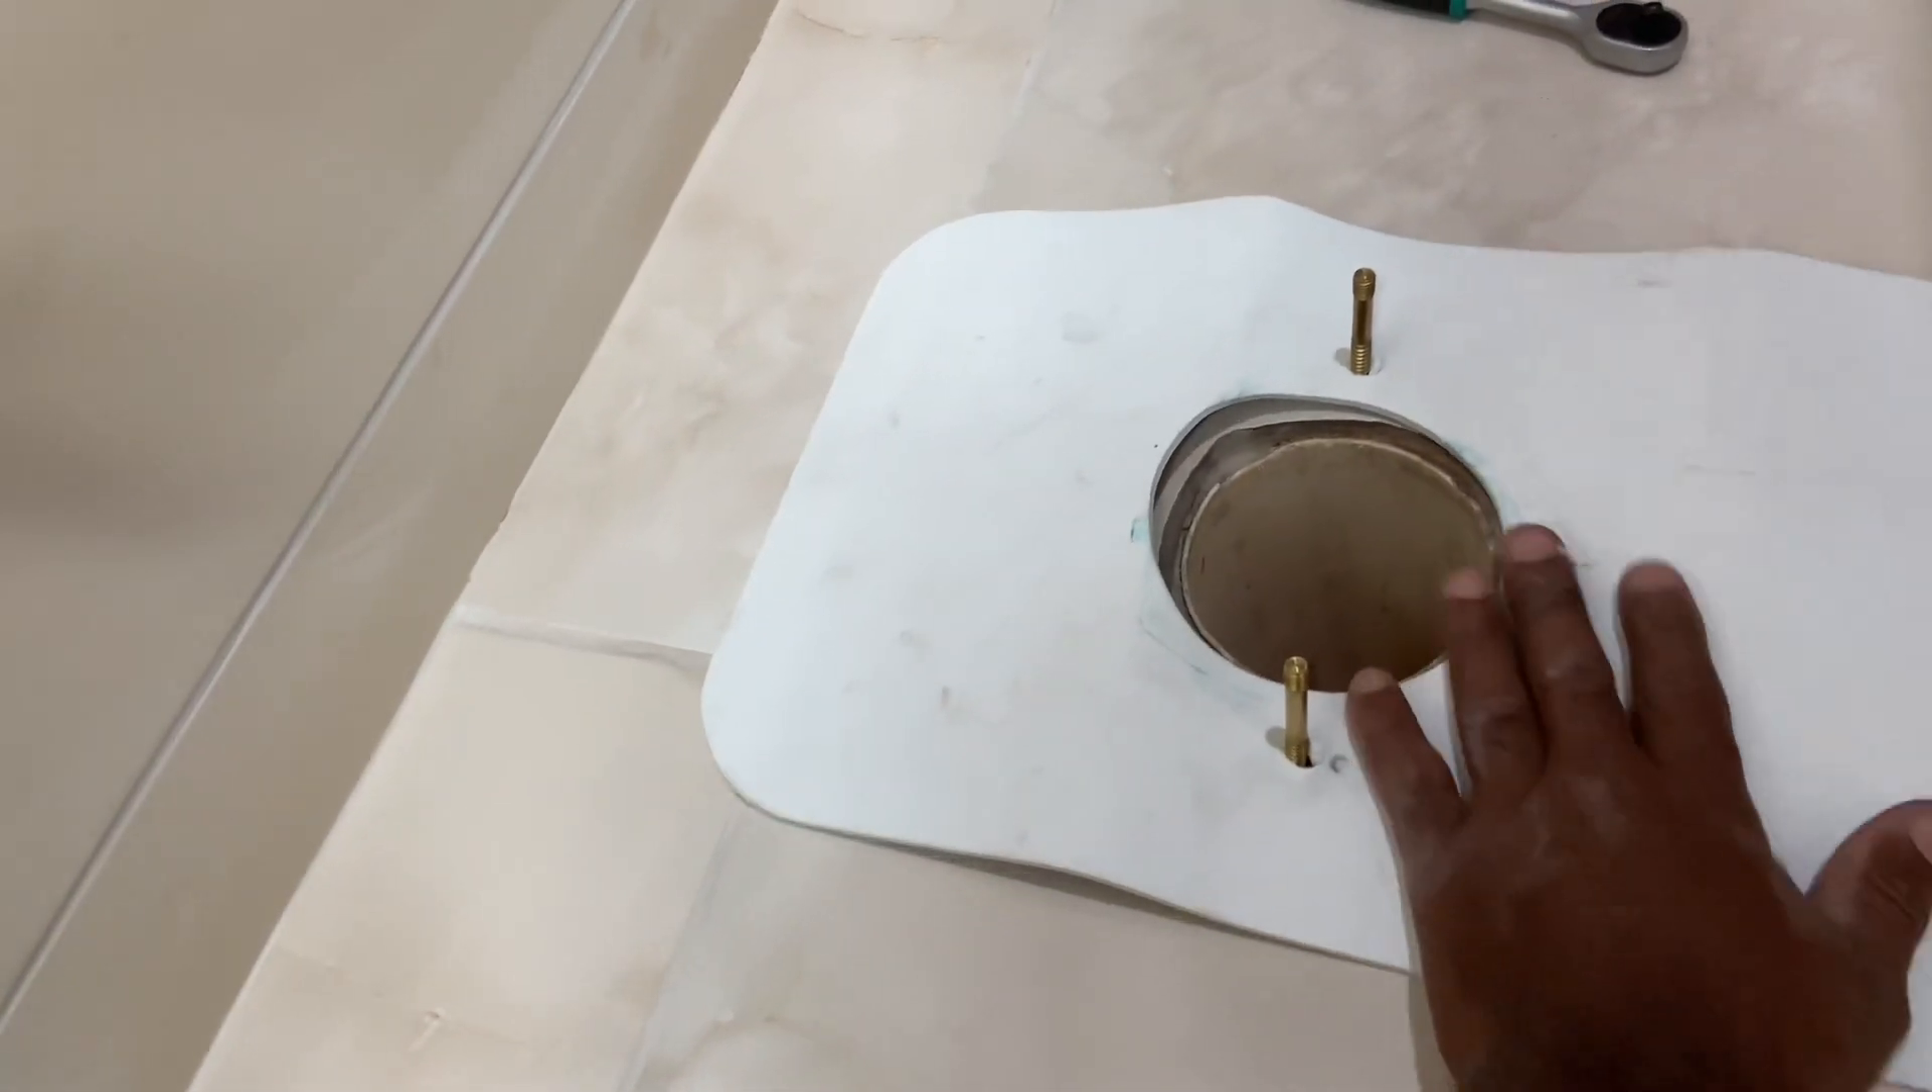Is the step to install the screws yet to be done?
No.